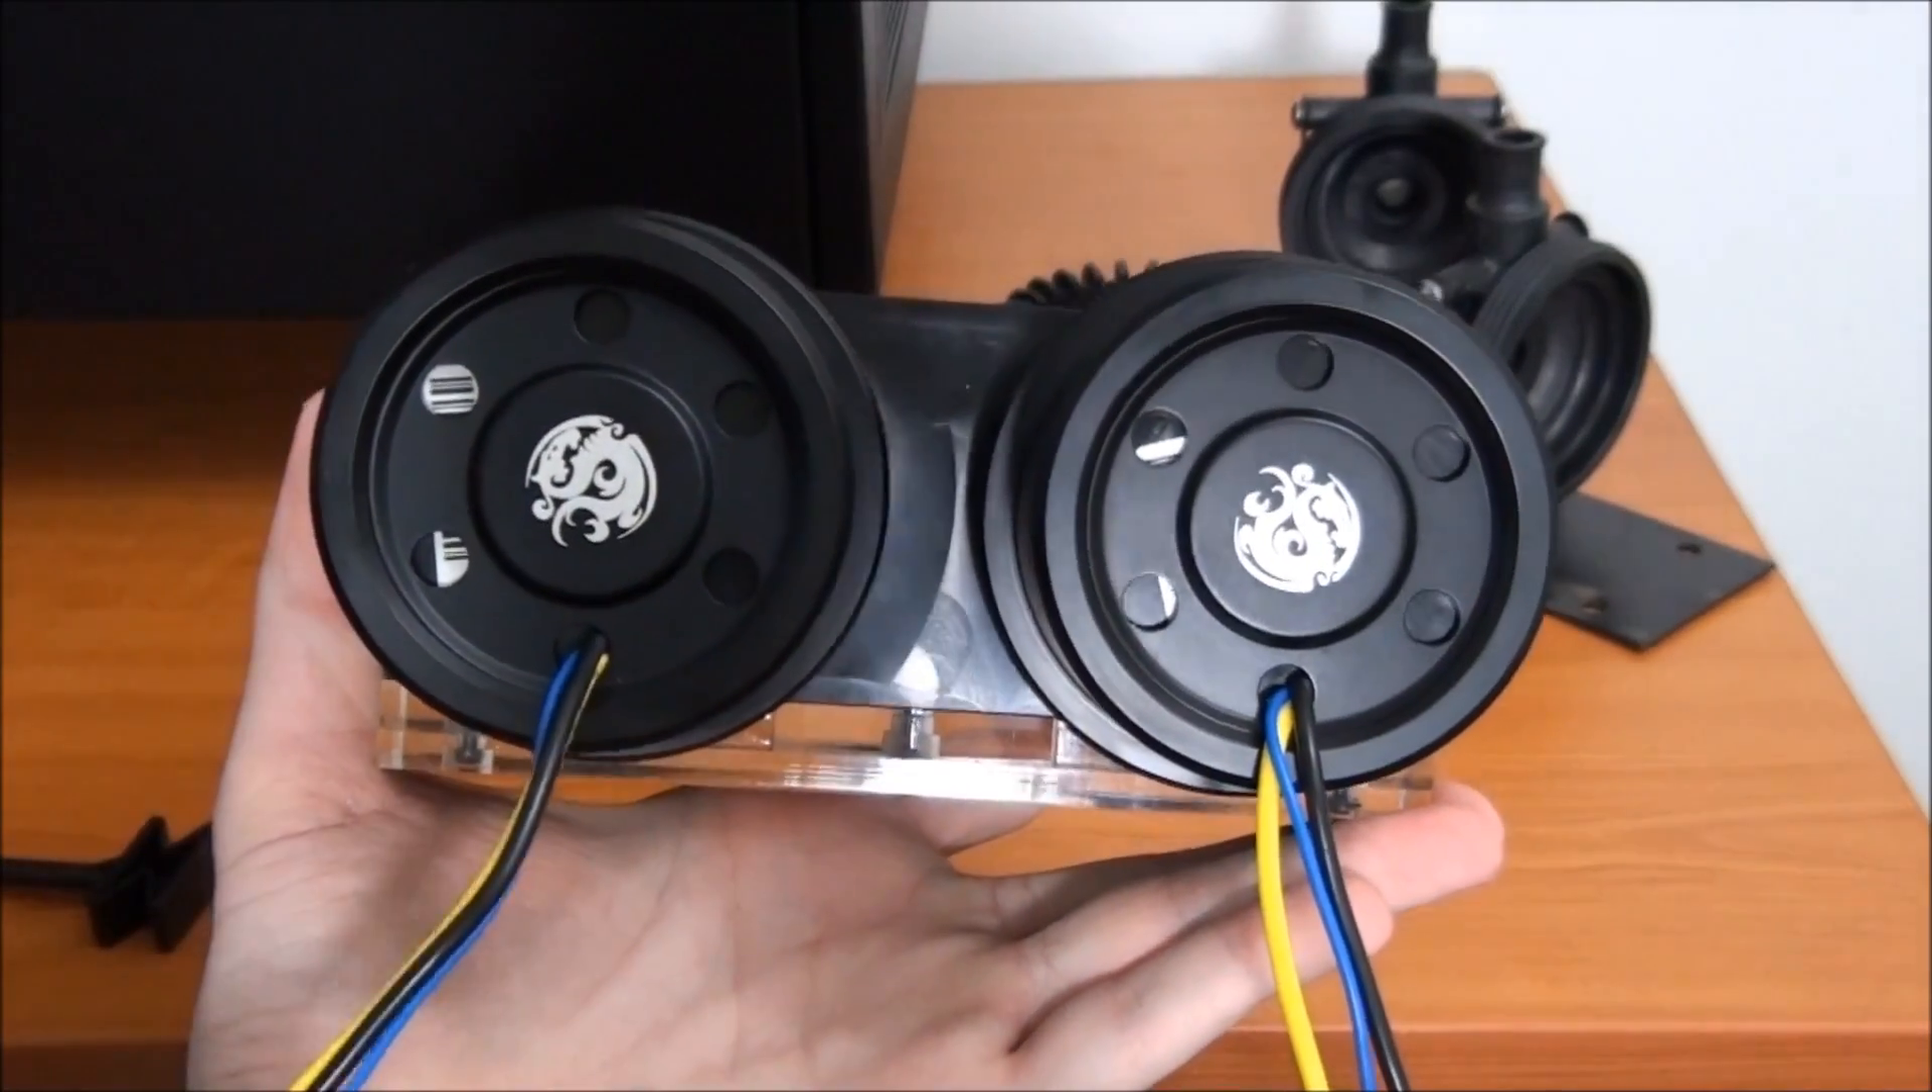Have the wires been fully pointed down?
Yes.